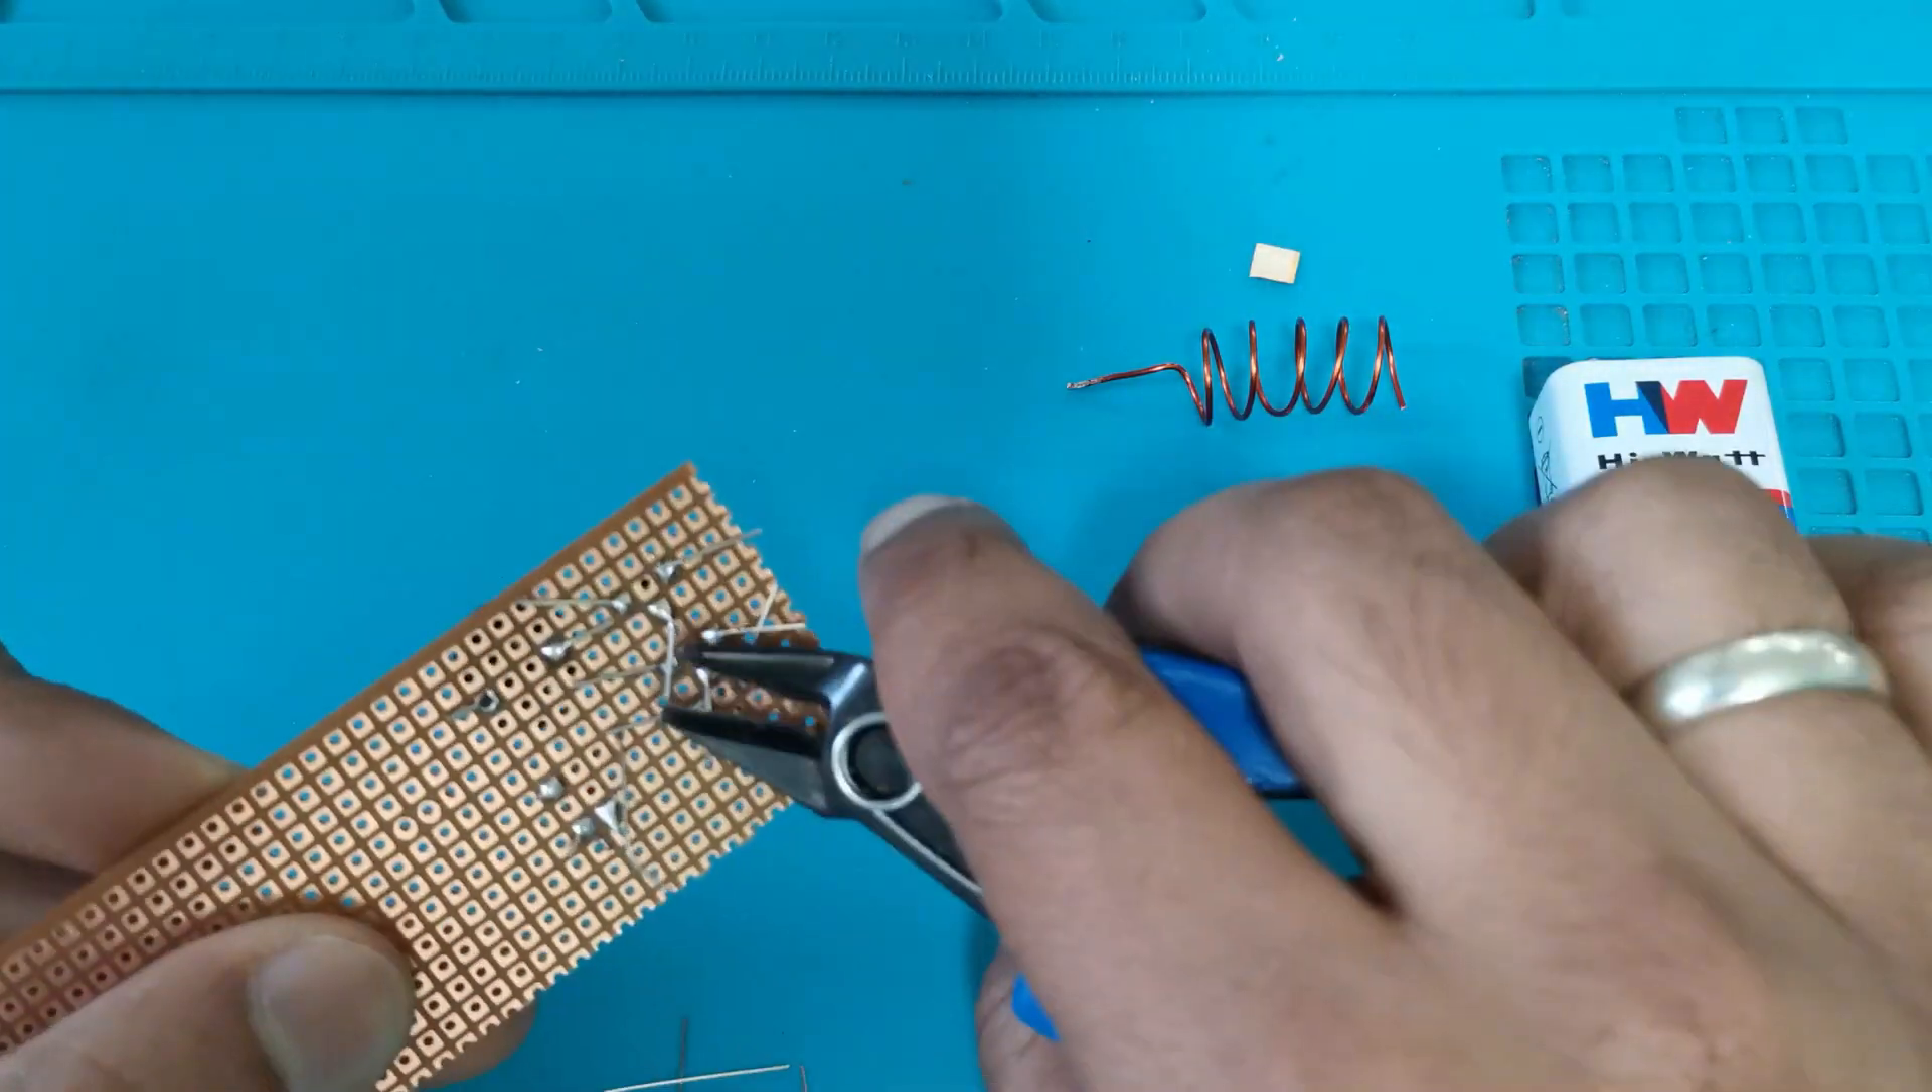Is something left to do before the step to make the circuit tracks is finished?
Yes.